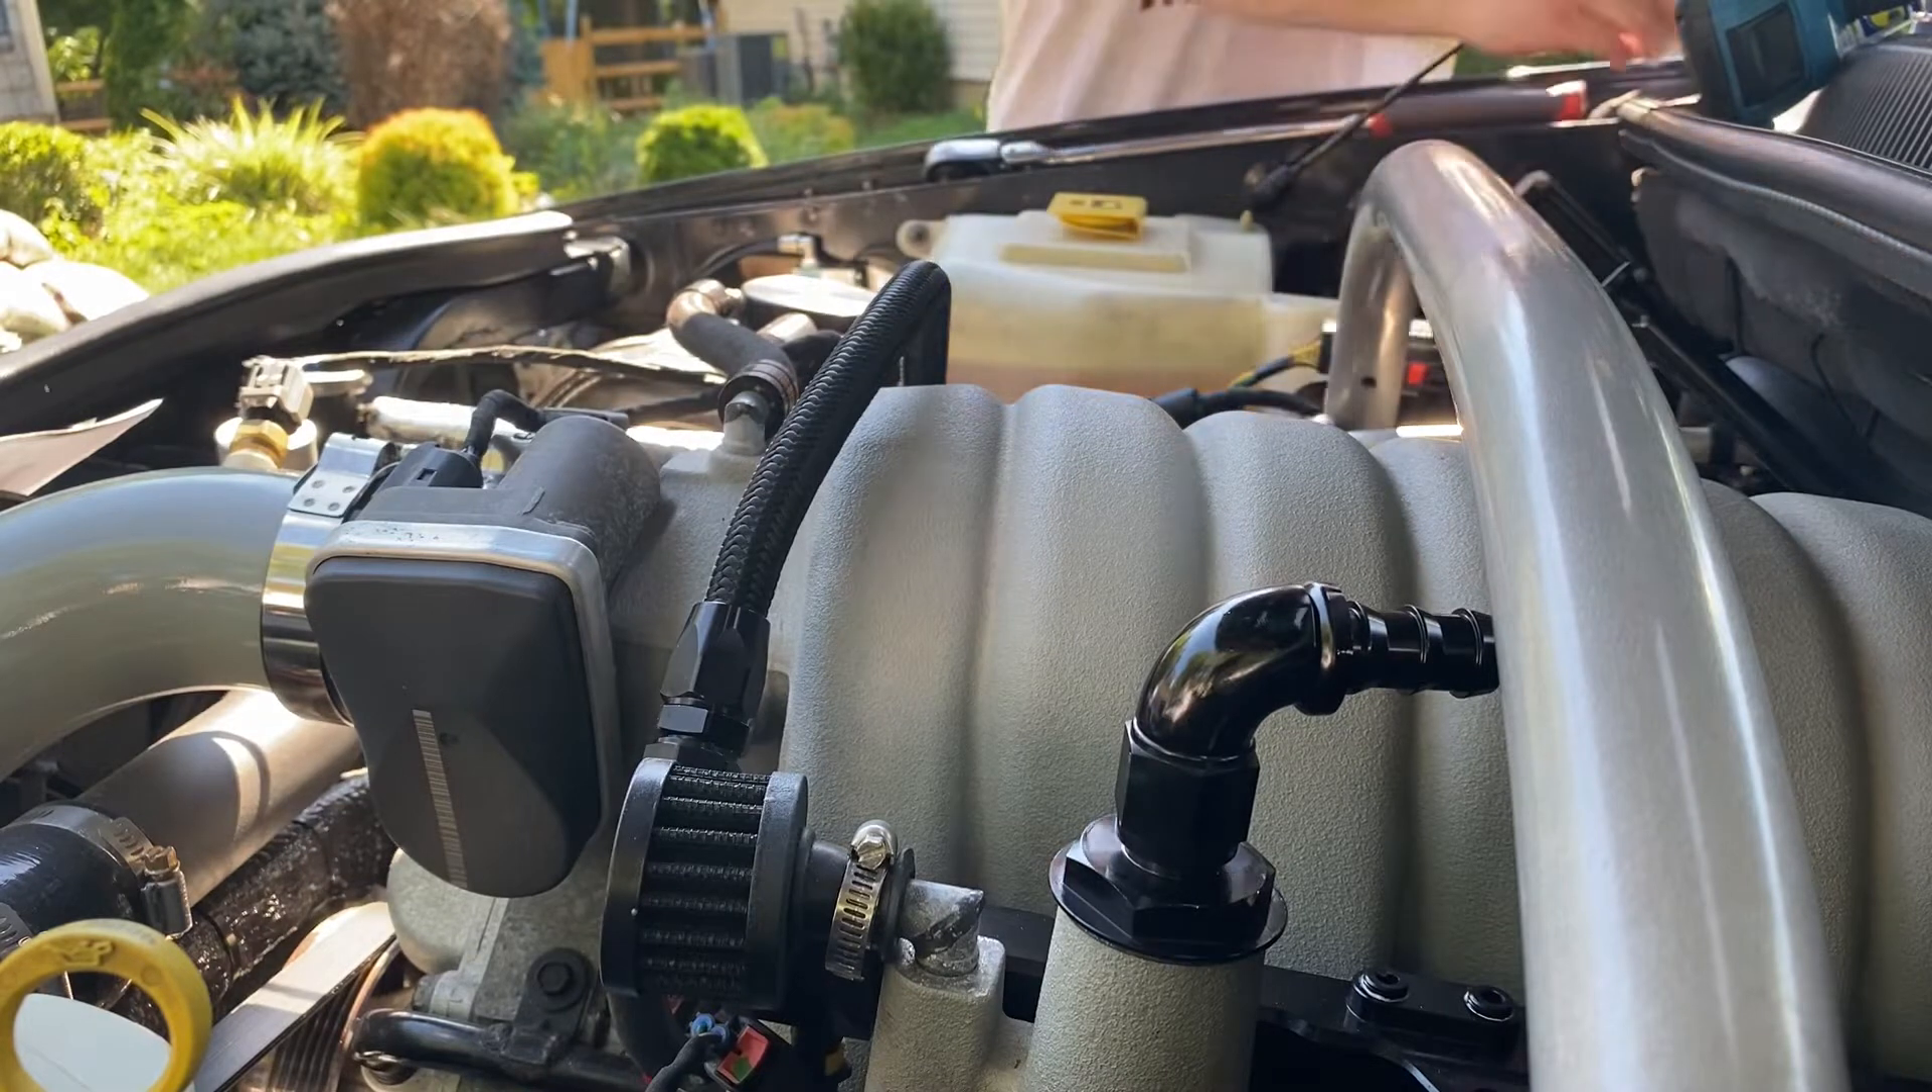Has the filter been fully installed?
Yes.